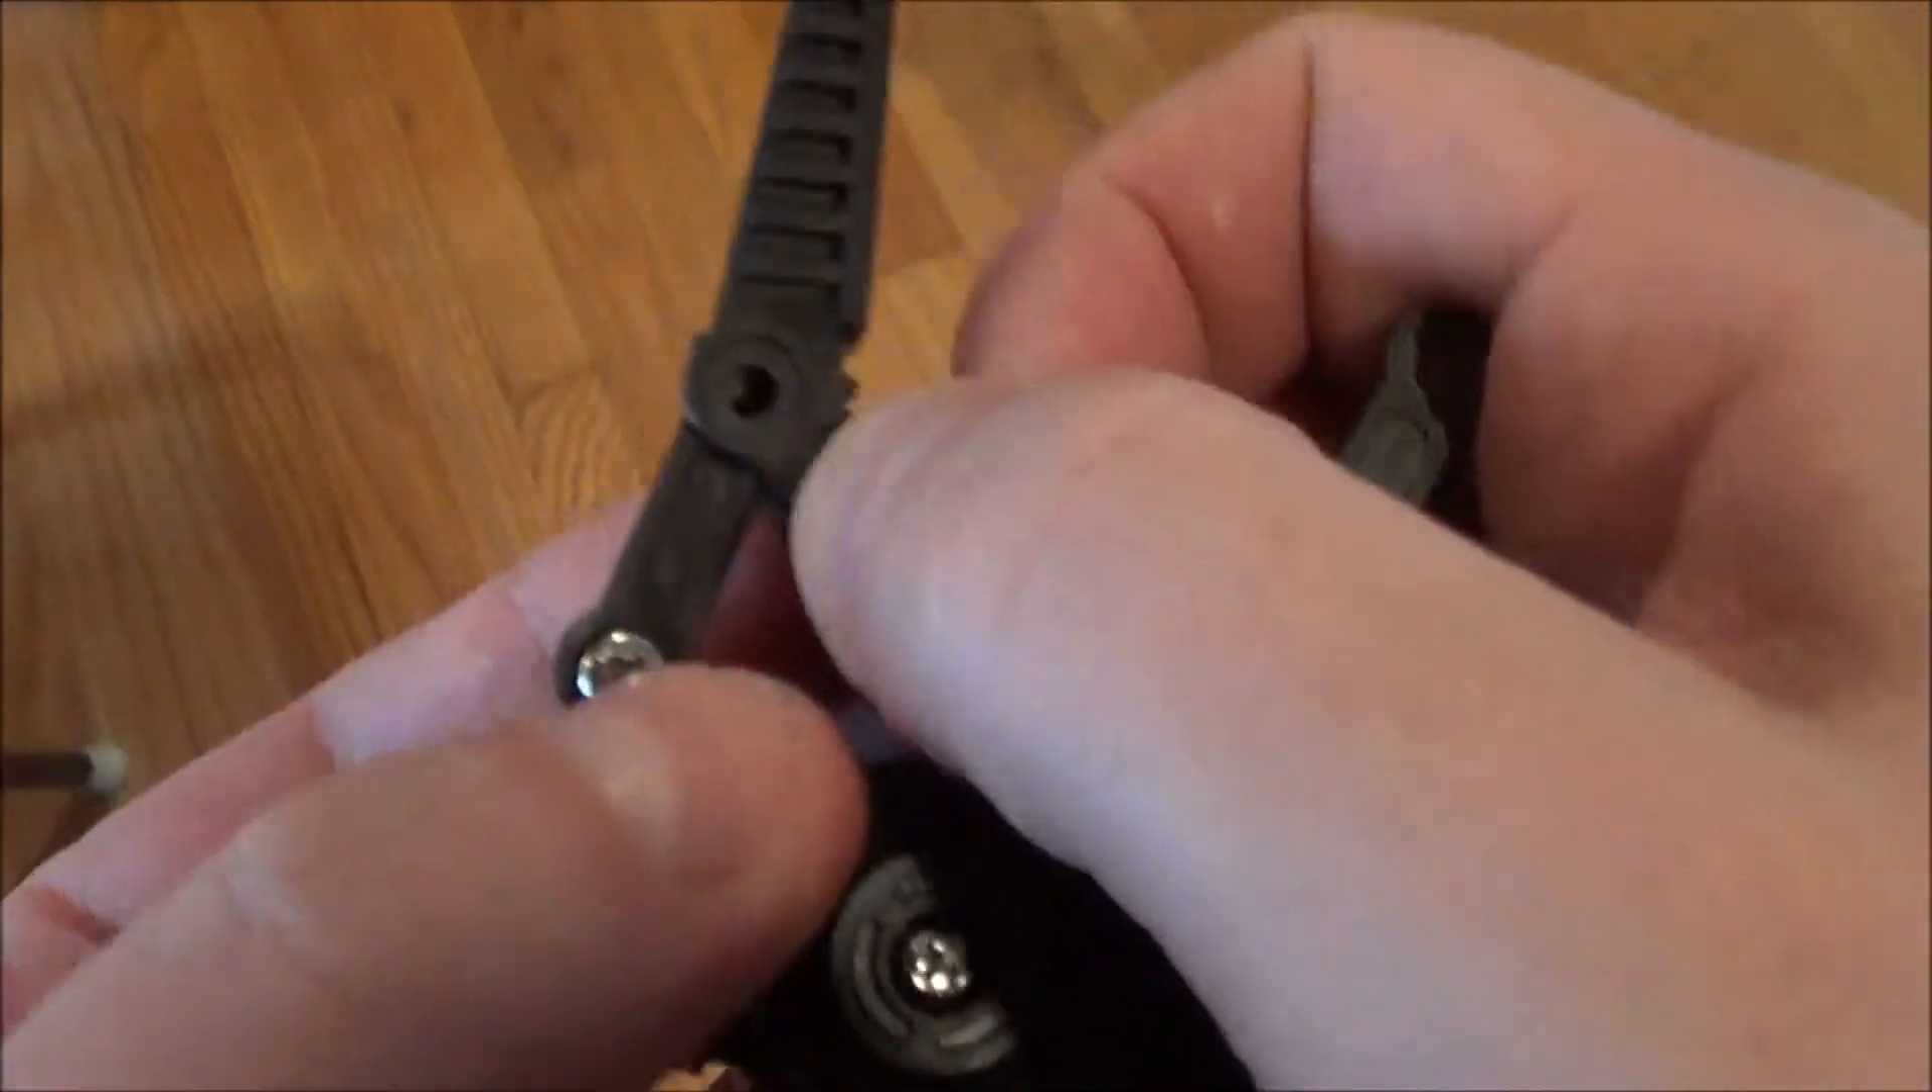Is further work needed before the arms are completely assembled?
Yes.